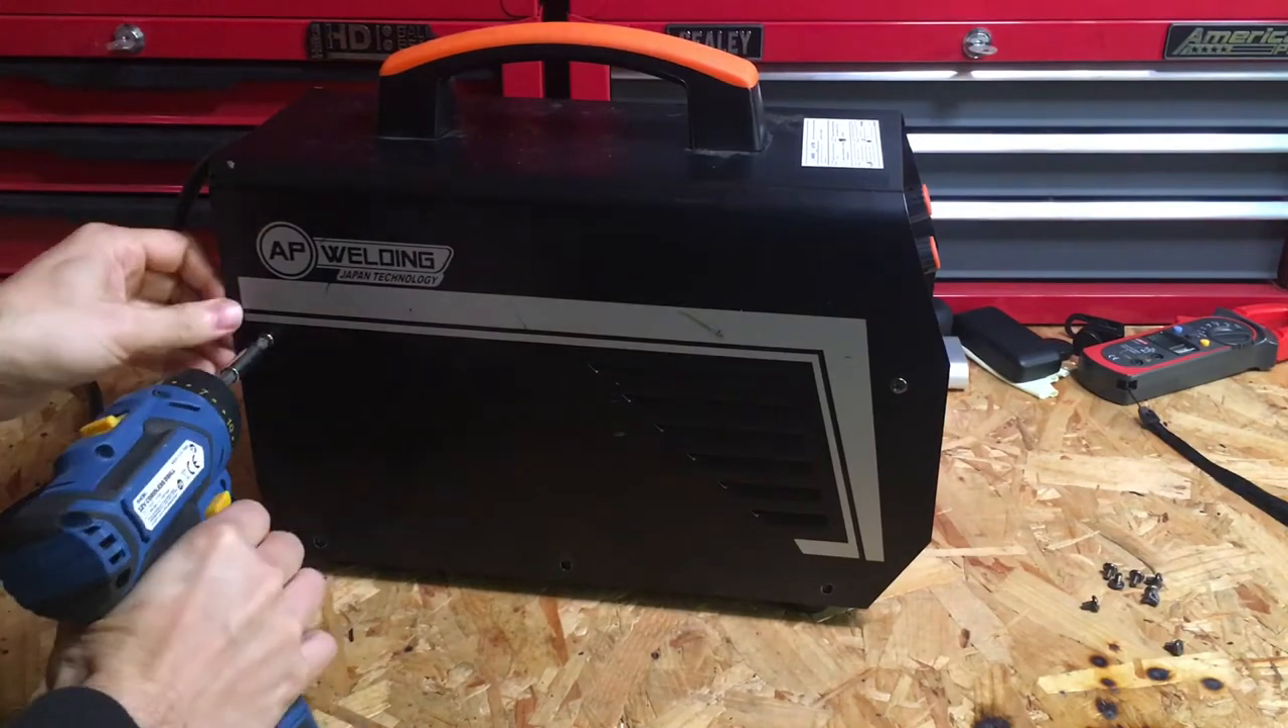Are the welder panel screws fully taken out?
No.